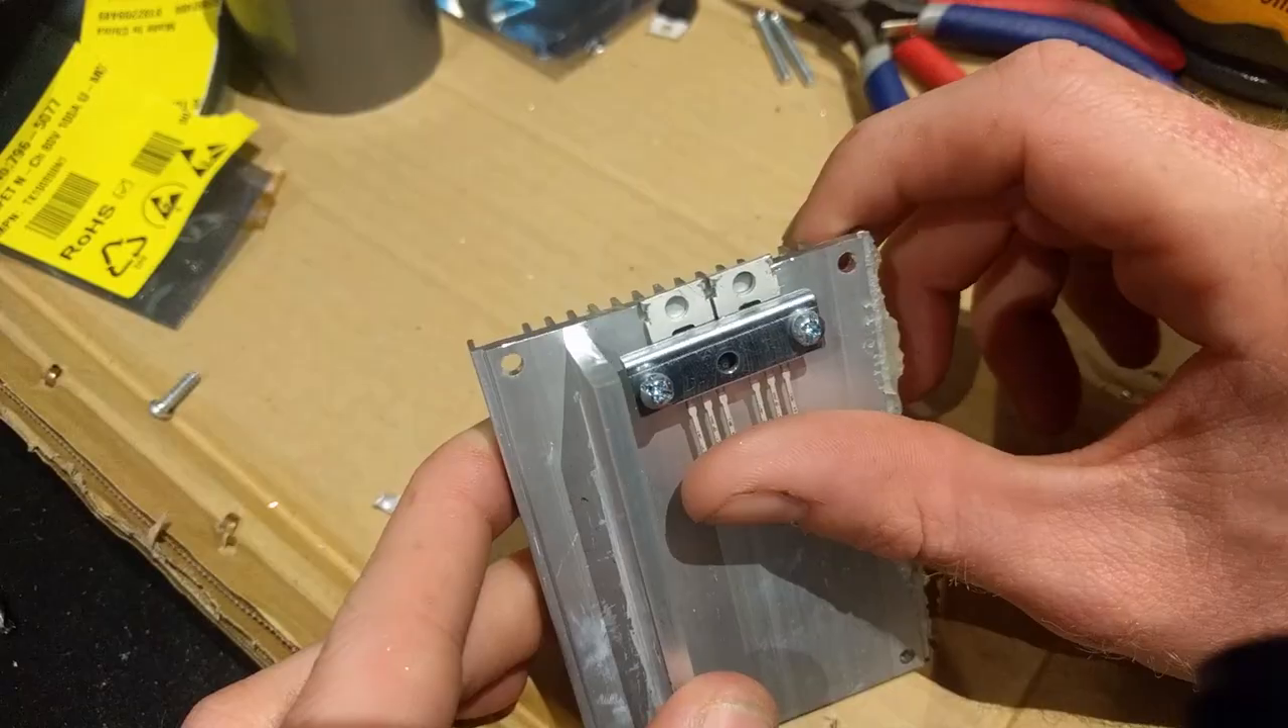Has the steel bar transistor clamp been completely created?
Yes.